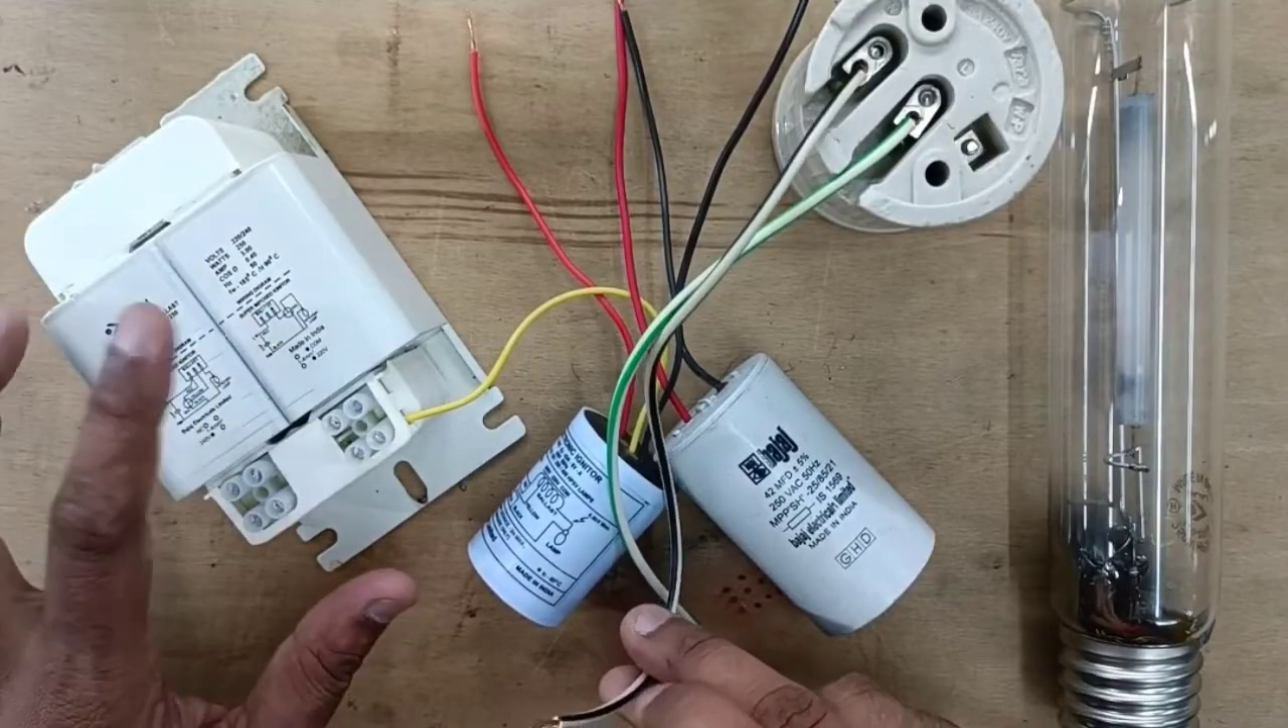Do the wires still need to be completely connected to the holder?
No.